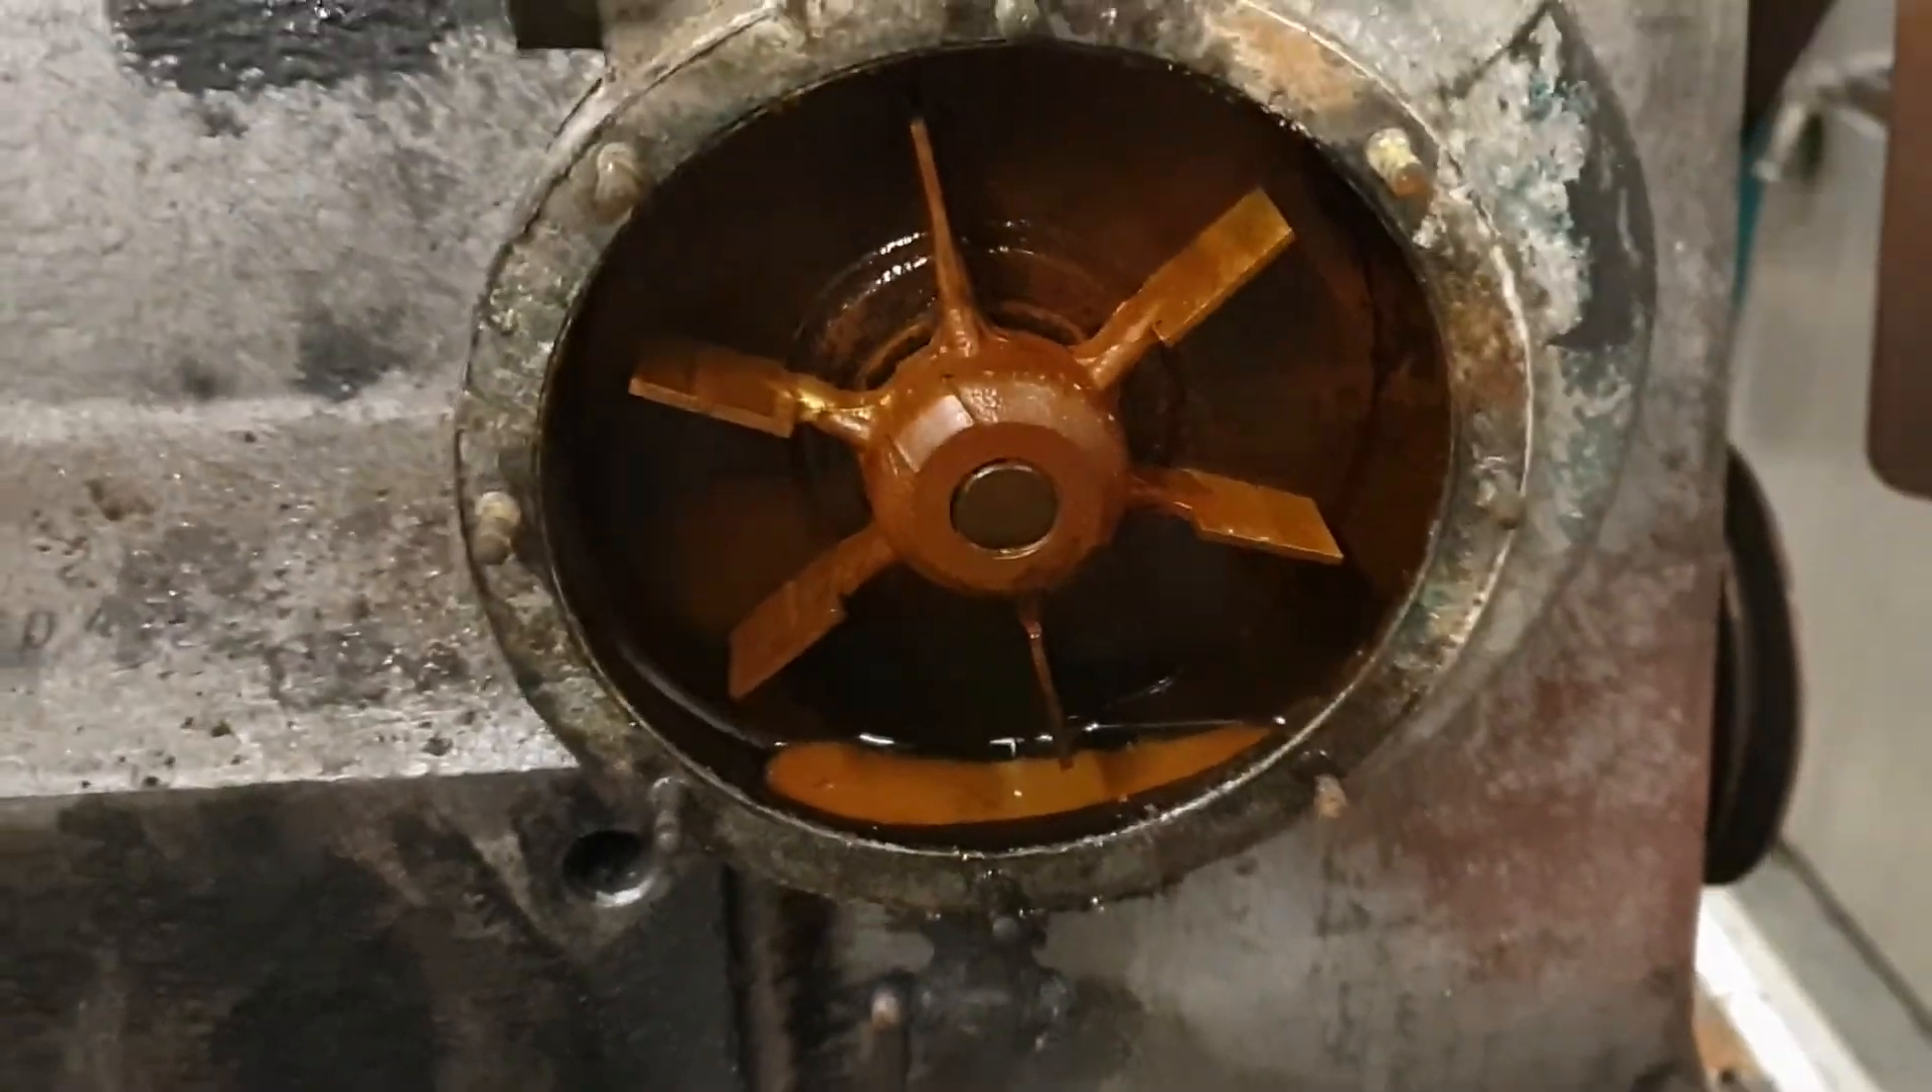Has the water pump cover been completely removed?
Yes.